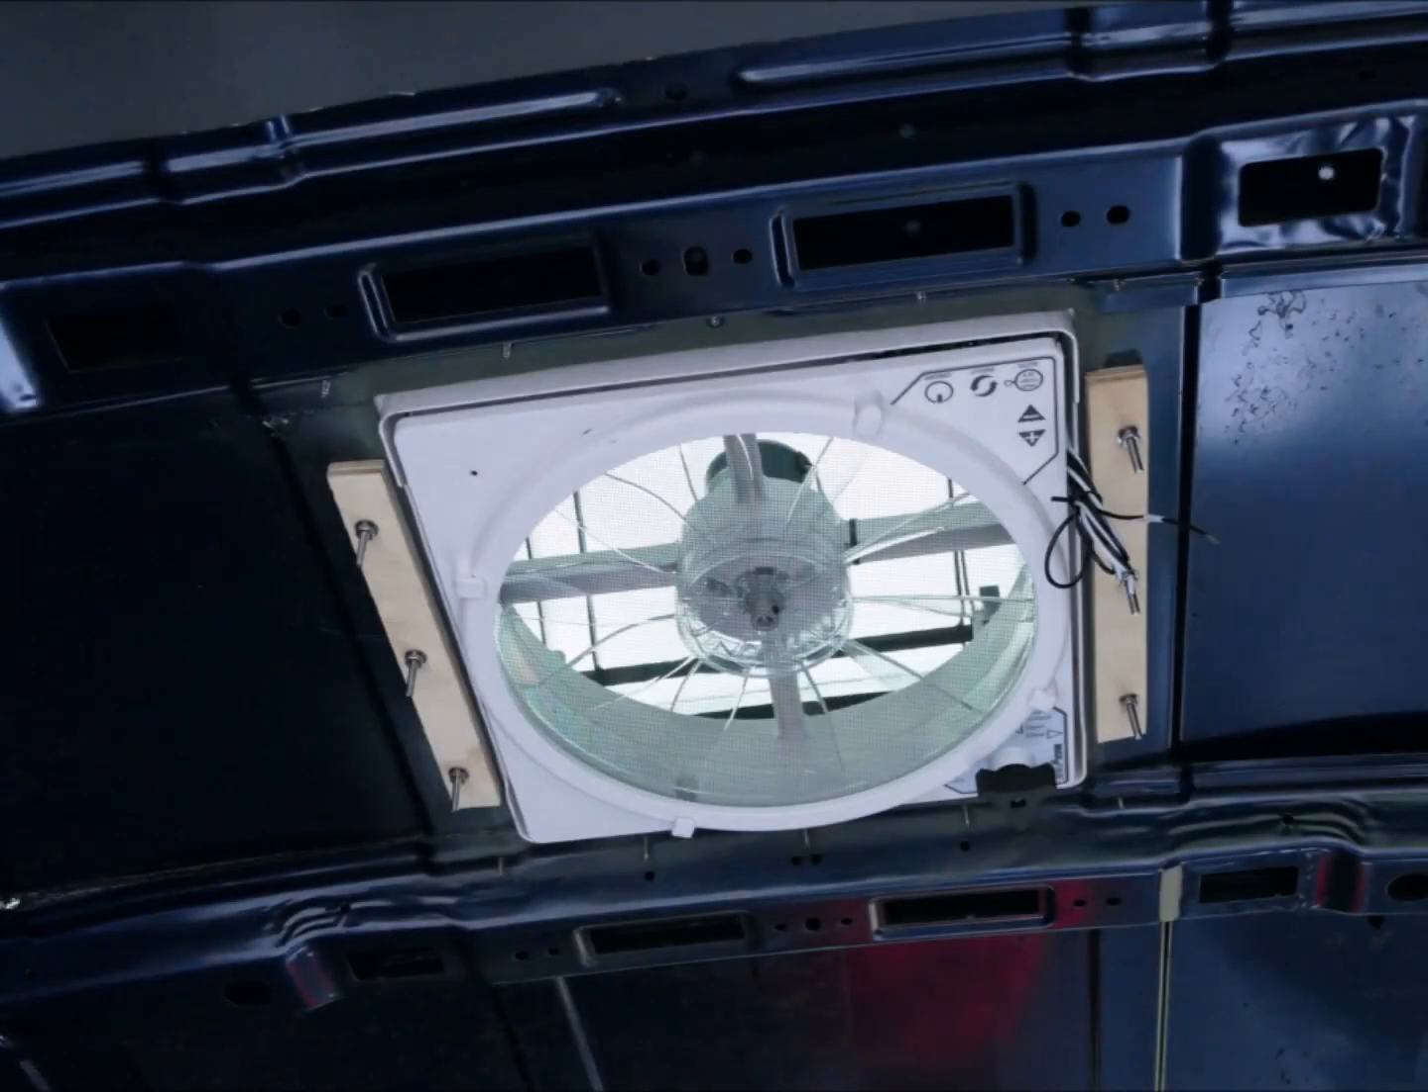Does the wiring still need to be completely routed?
Yes.